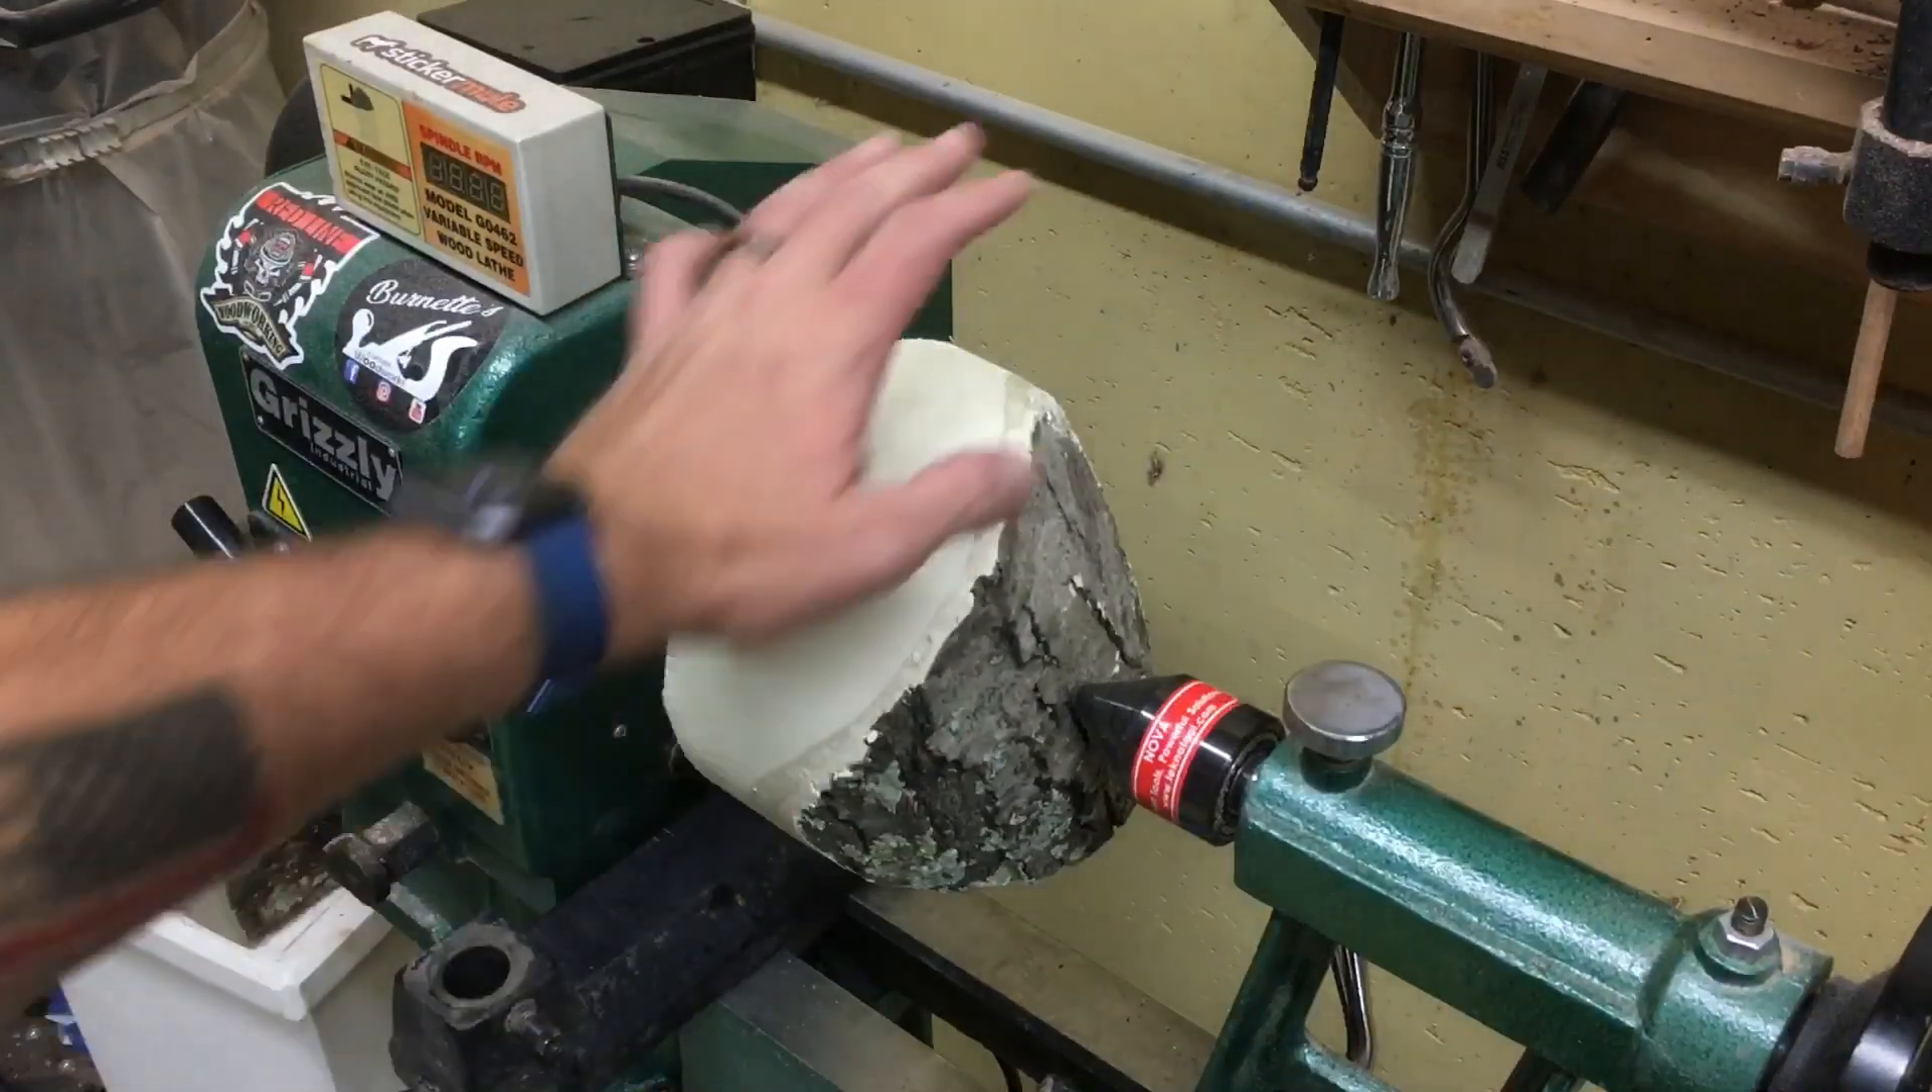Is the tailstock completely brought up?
Yes.